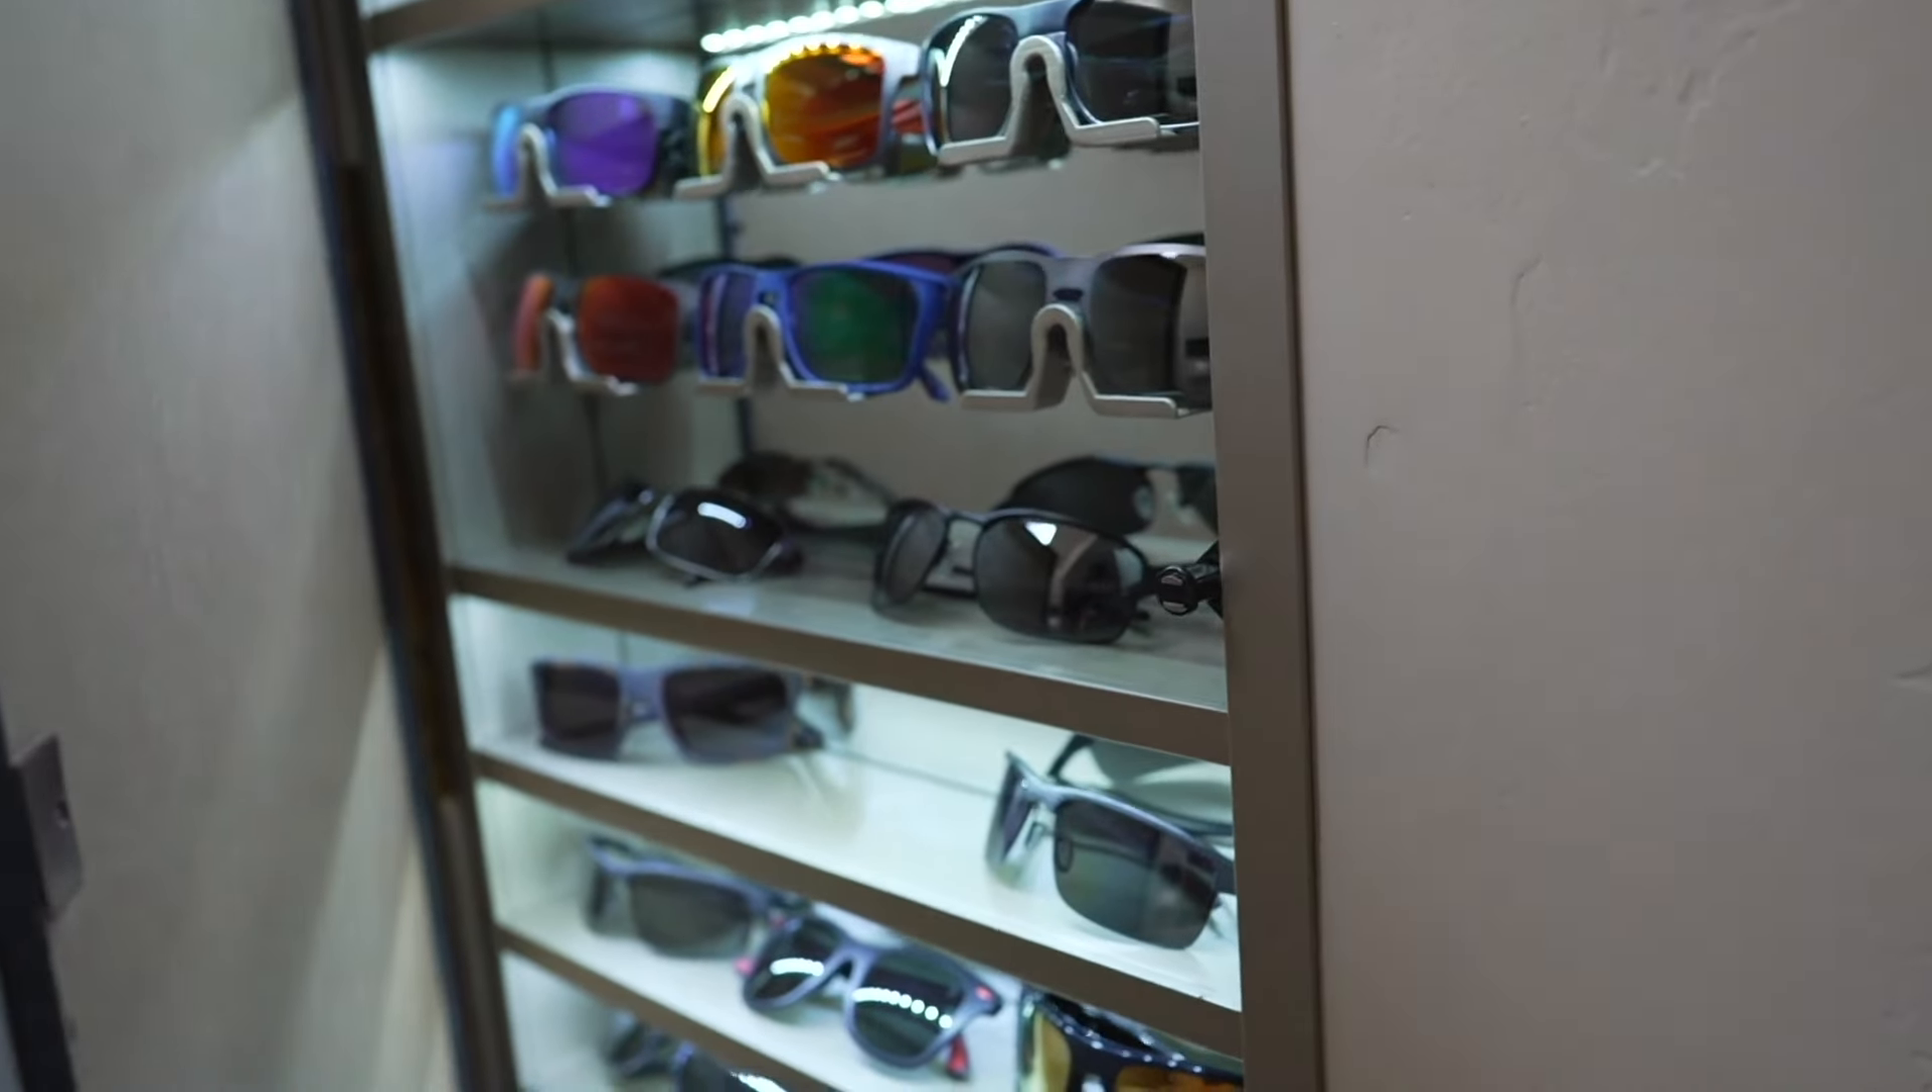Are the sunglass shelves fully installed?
Yes.